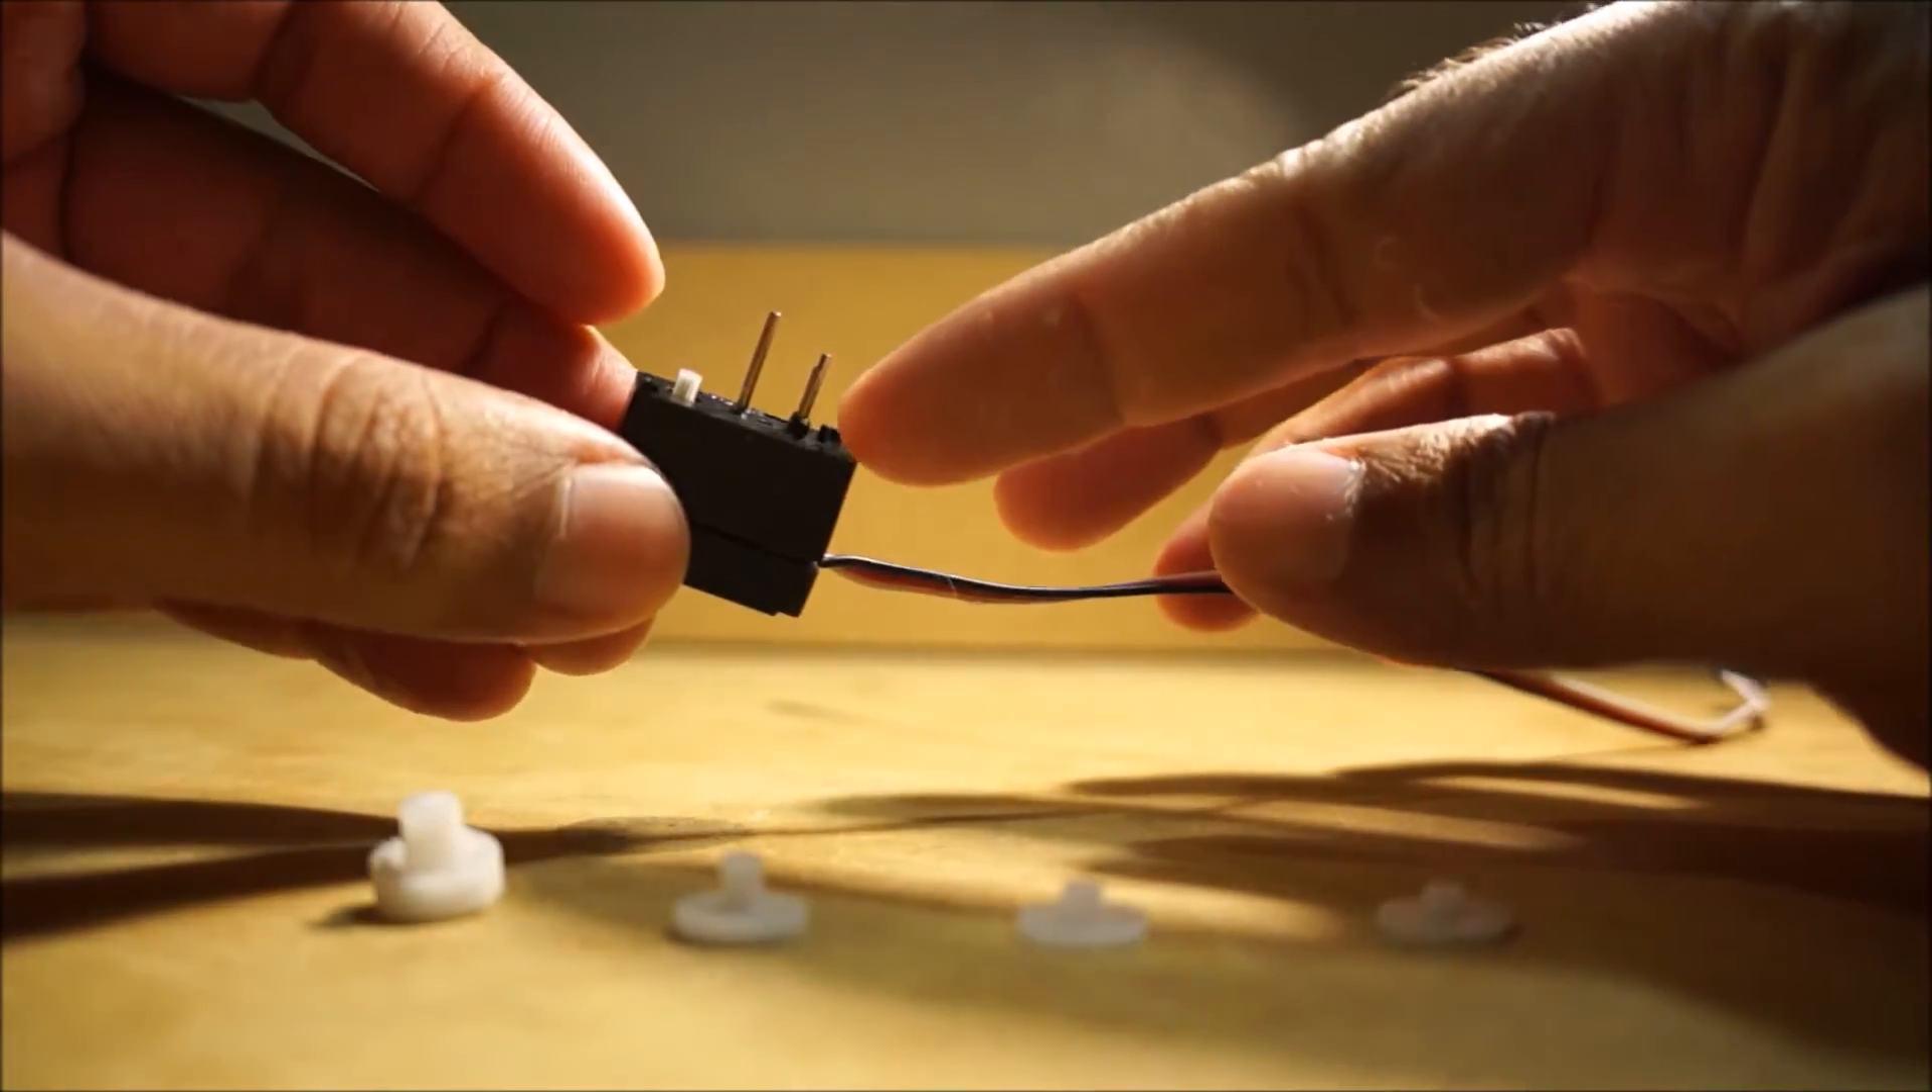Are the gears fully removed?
Yes.